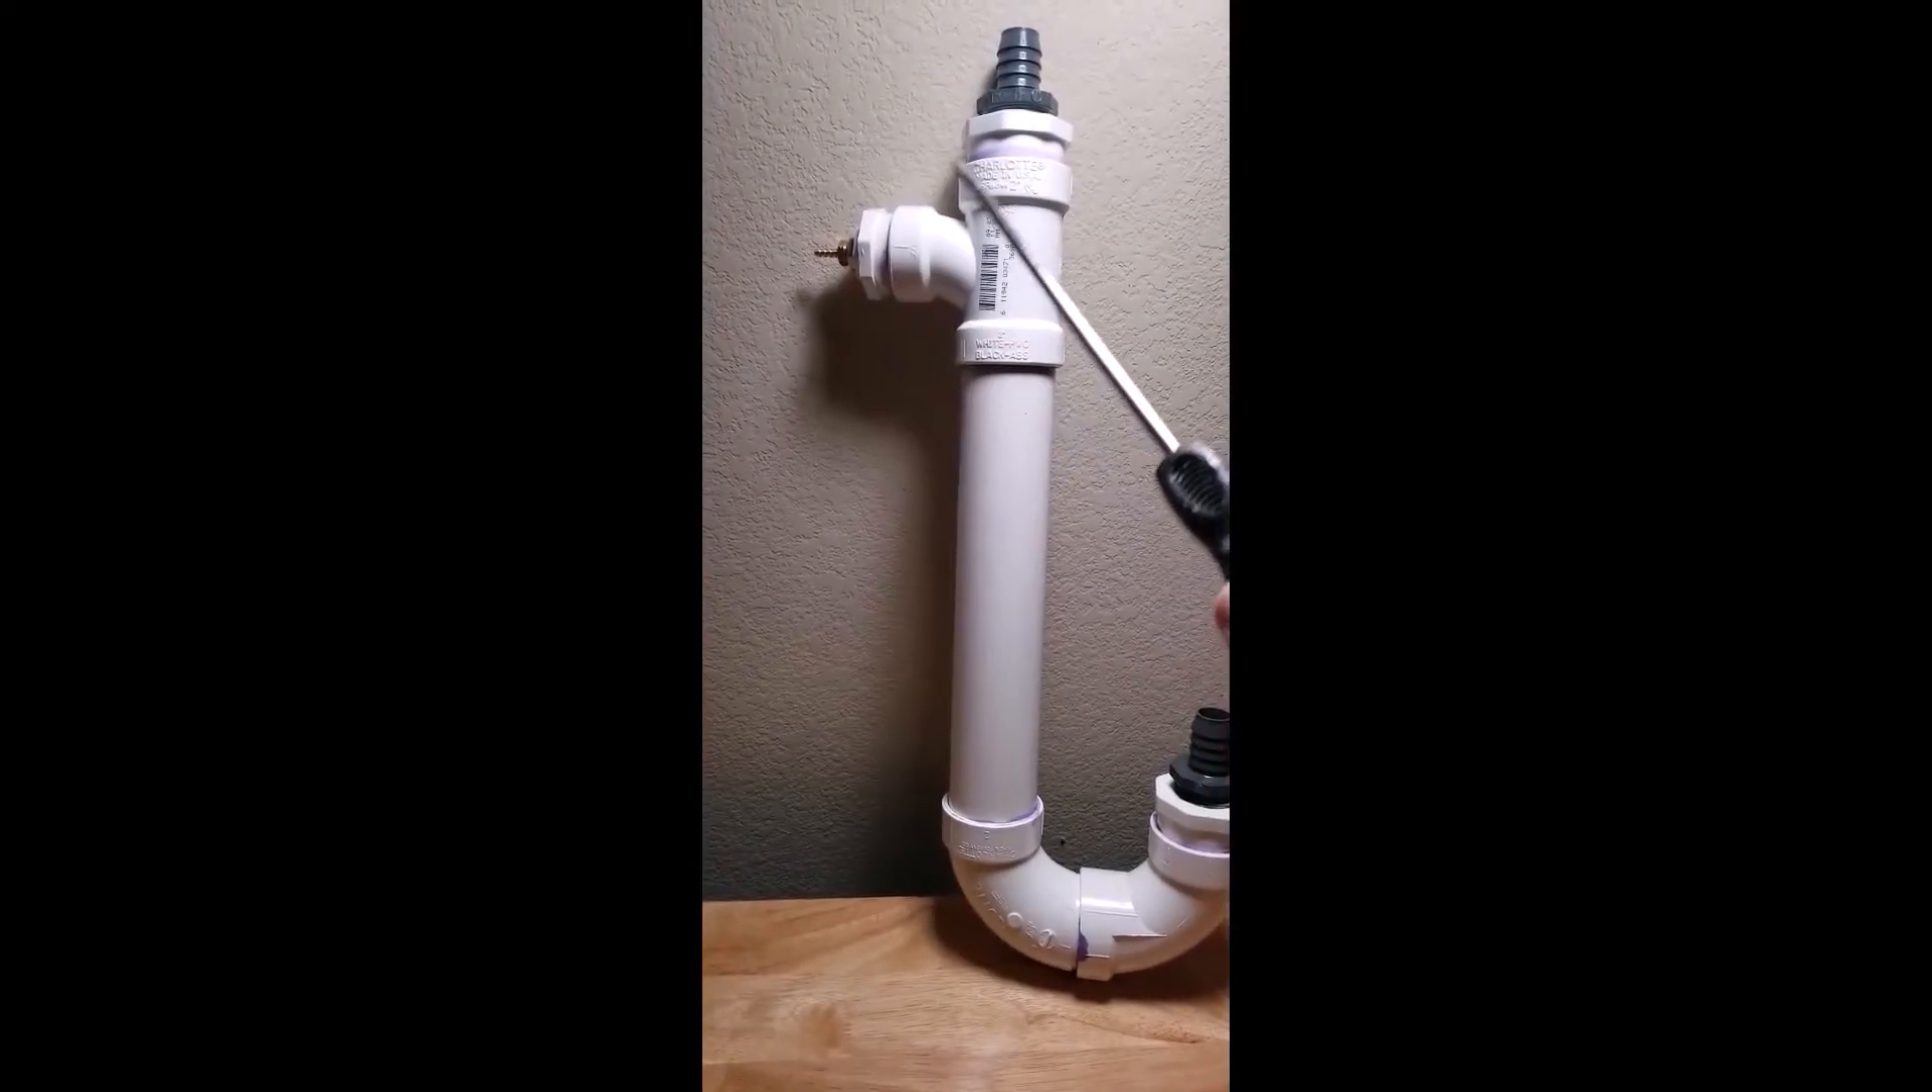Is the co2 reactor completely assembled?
Yes.